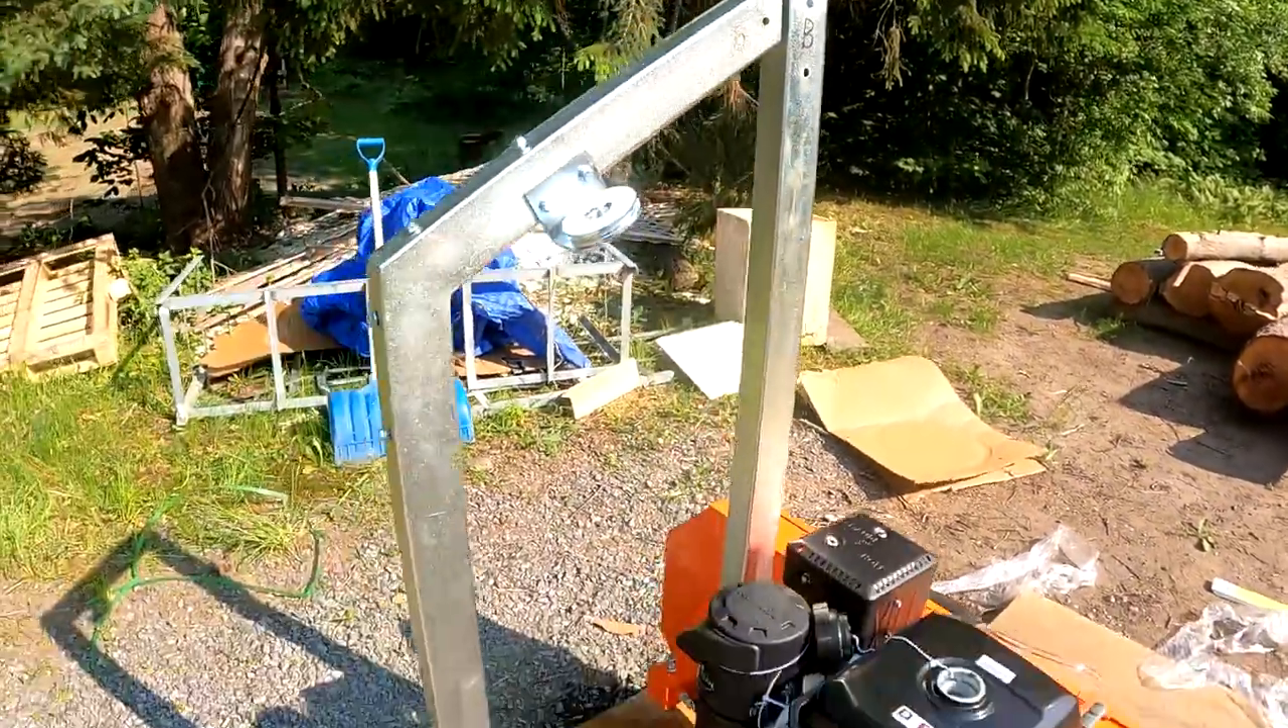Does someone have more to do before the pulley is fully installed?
No.